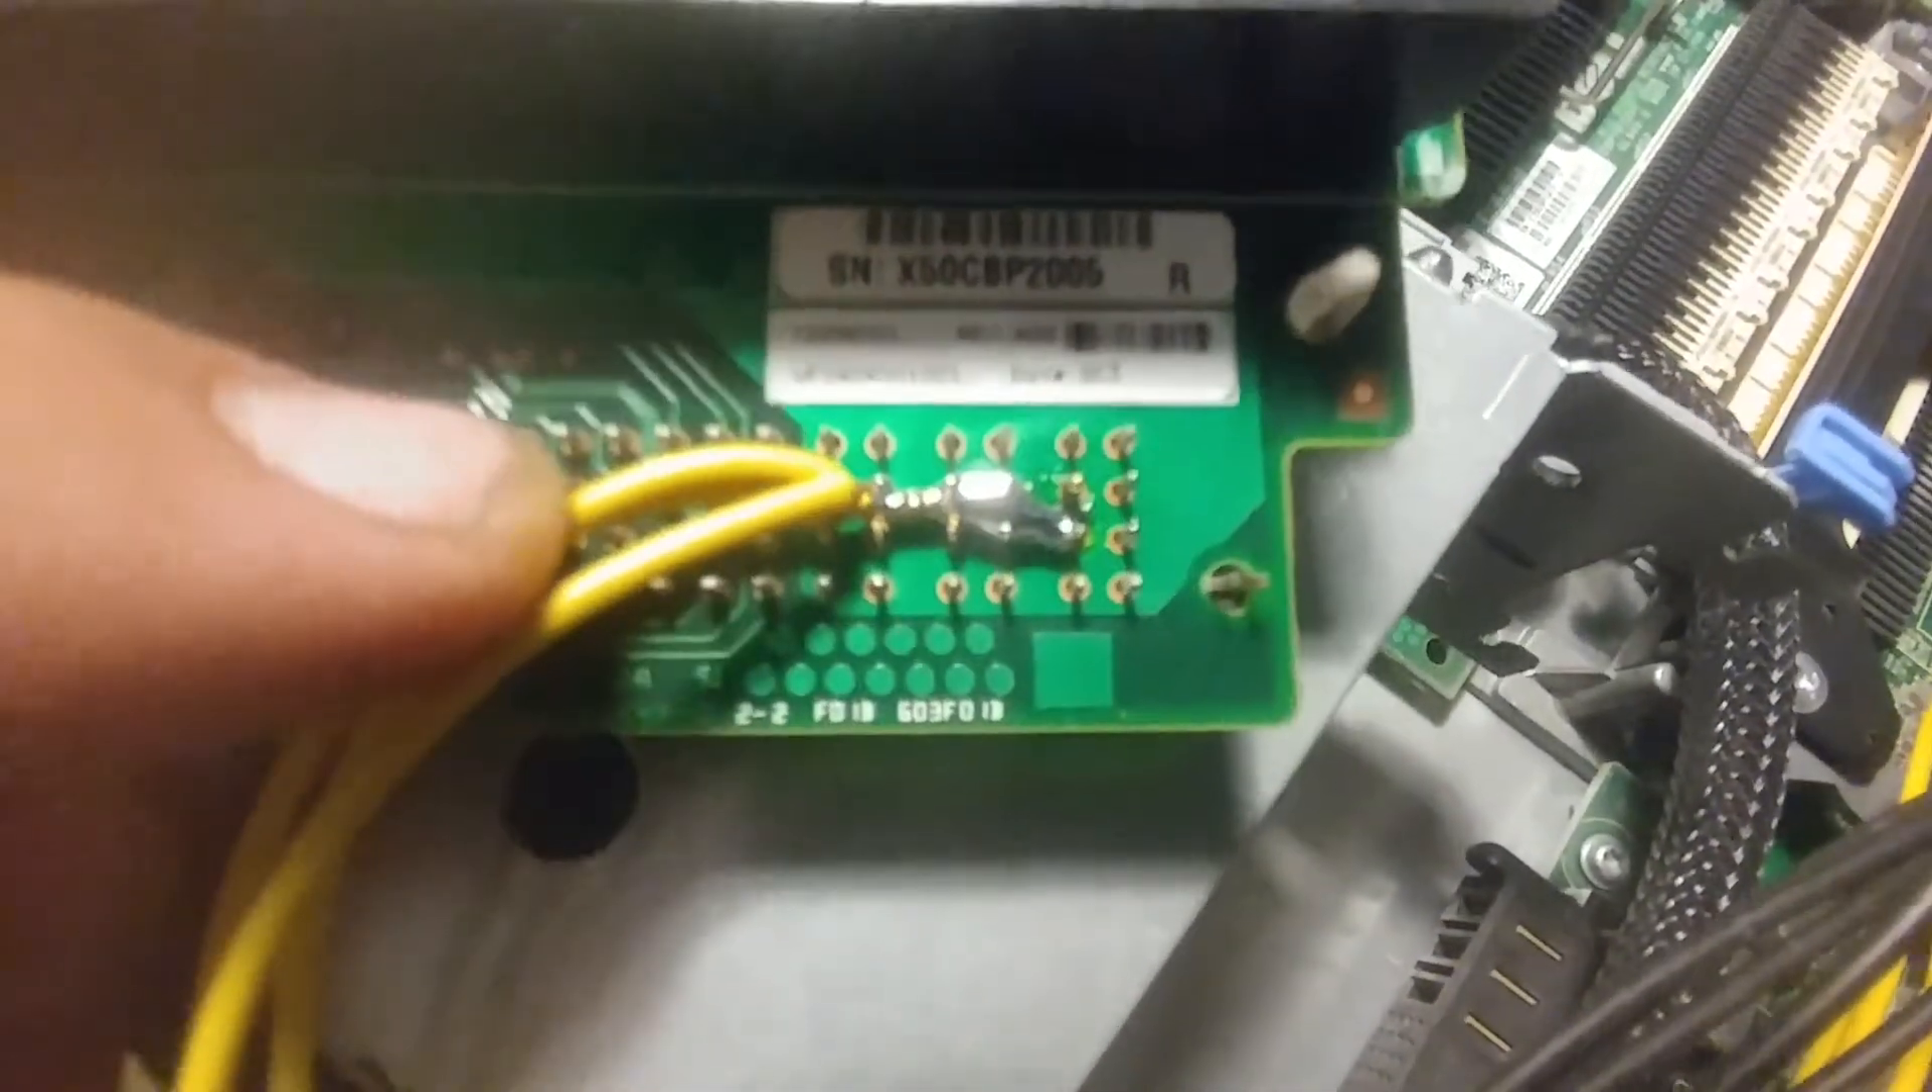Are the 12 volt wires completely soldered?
Yes.